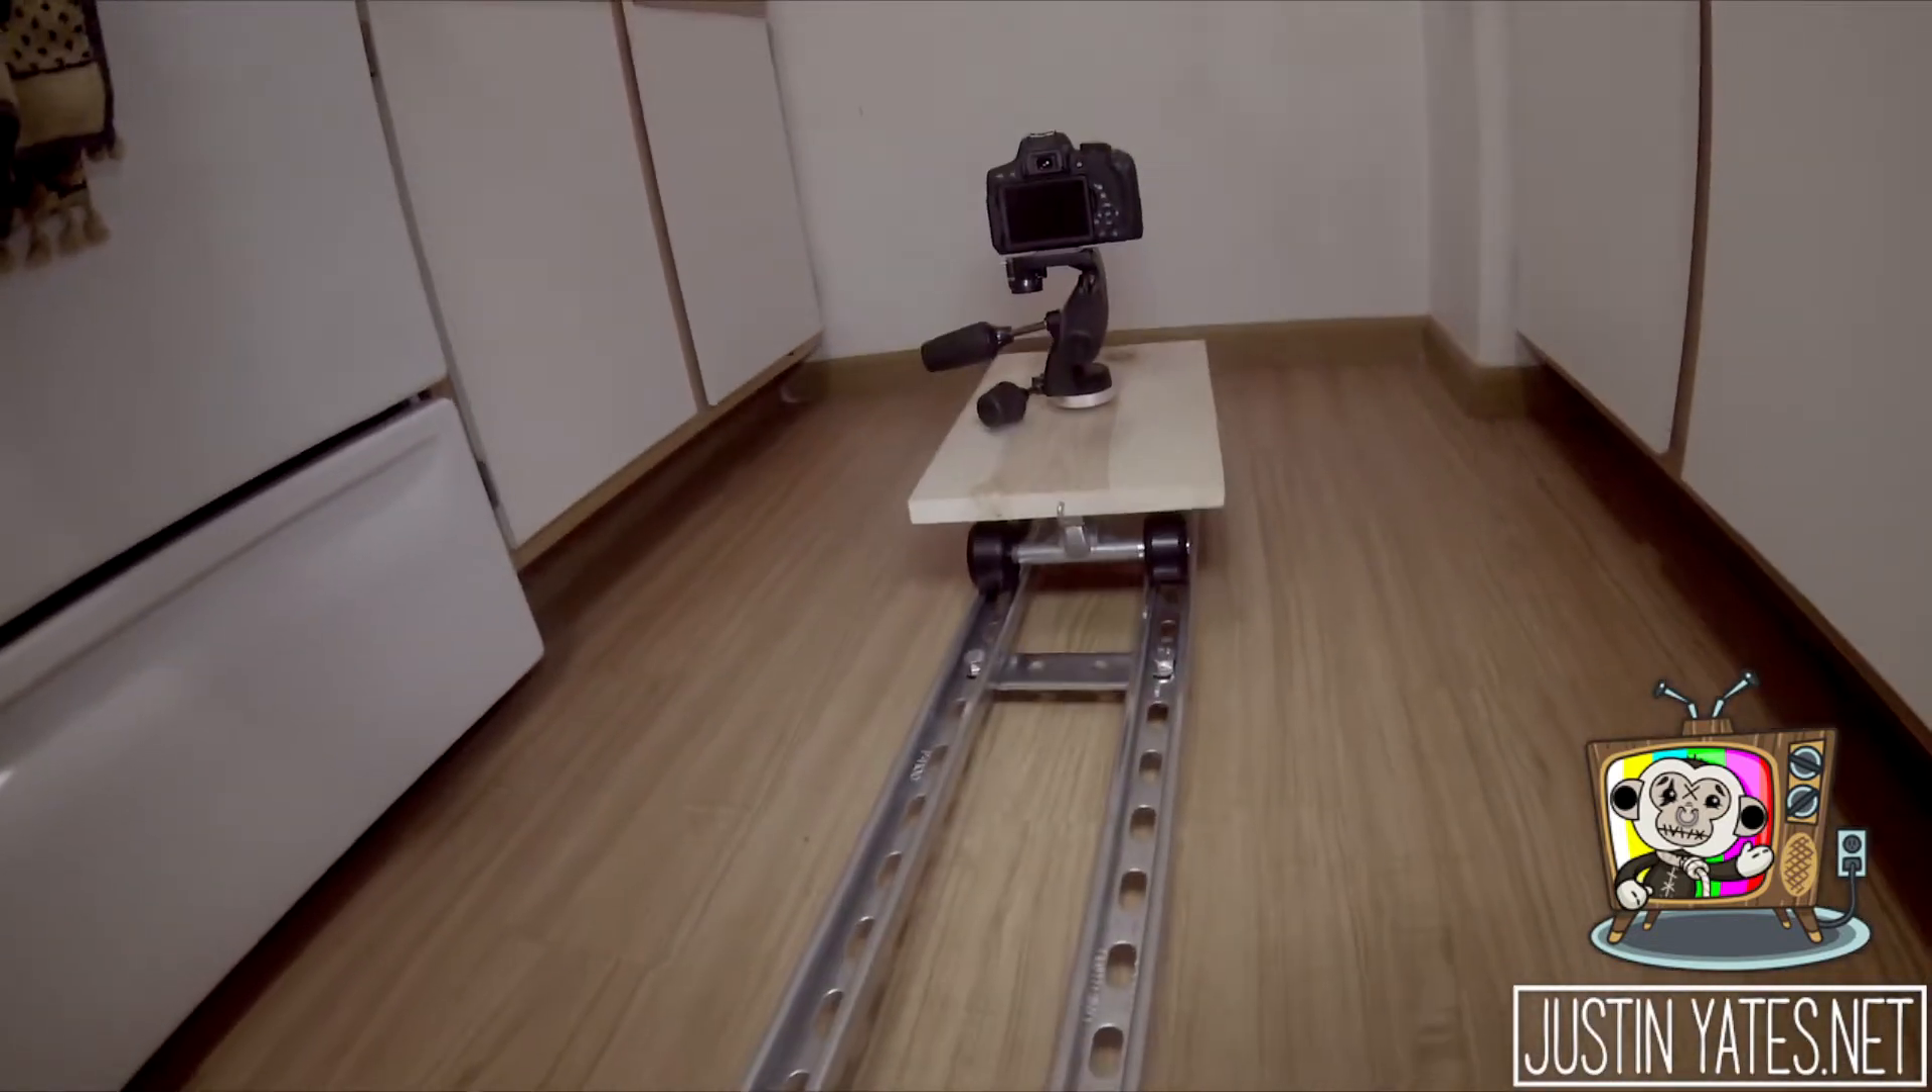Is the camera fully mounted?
Yes.